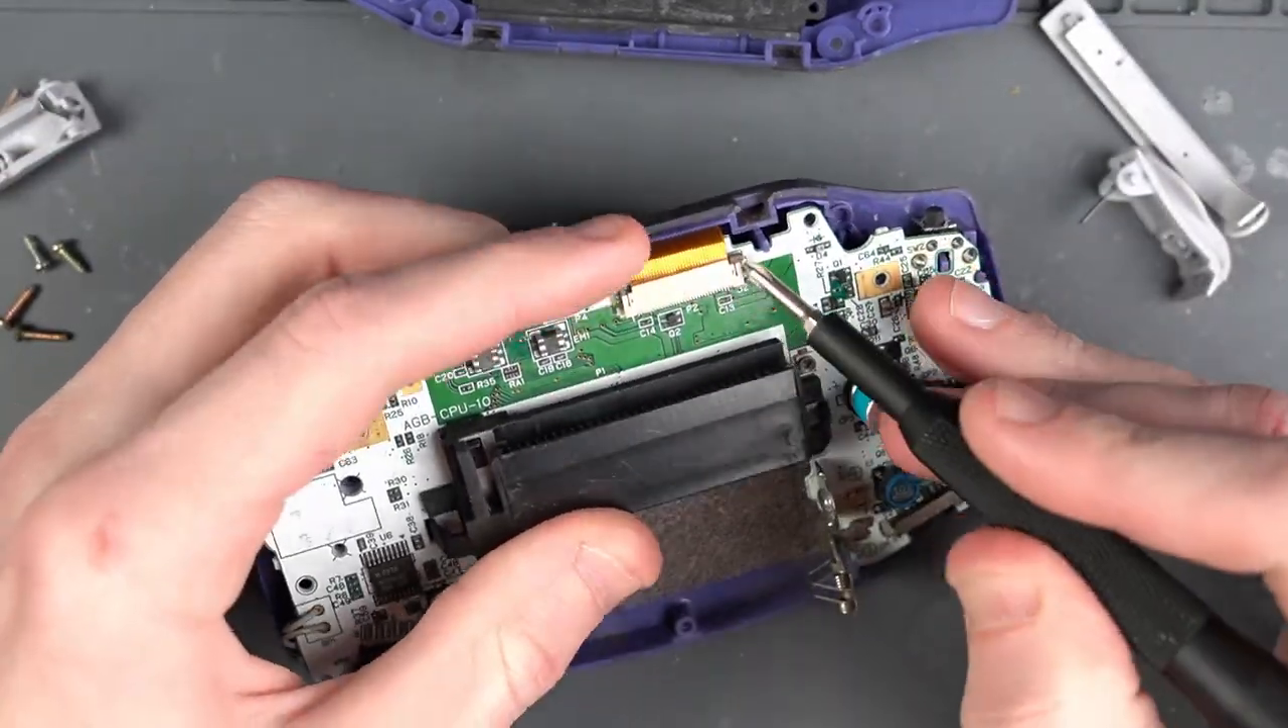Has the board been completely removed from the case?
No.